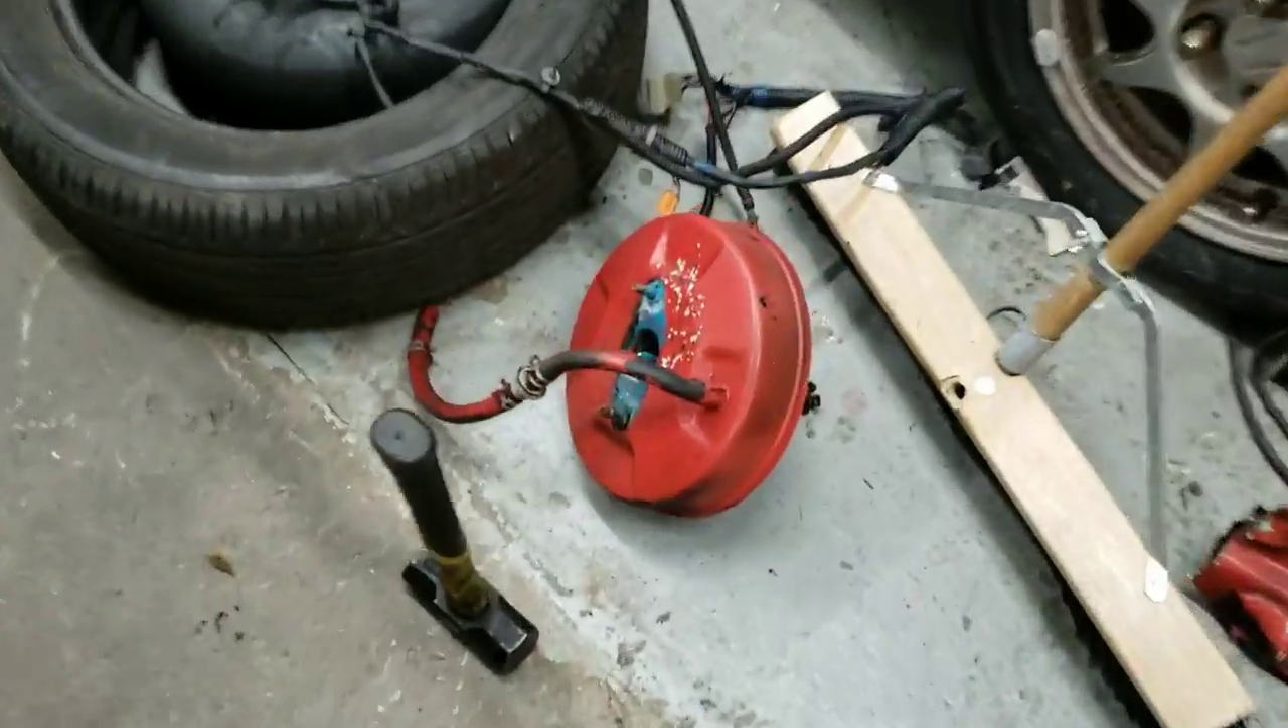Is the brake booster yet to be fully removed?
No.